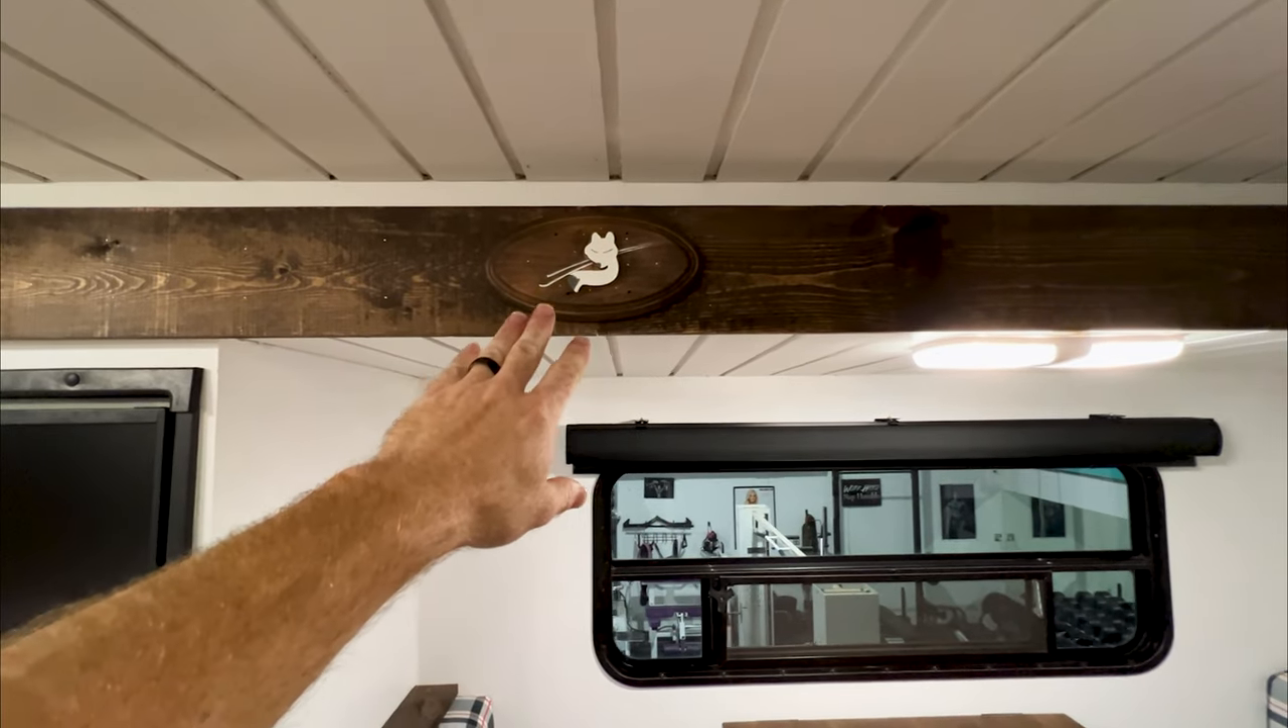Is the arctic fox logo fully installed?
Yes.